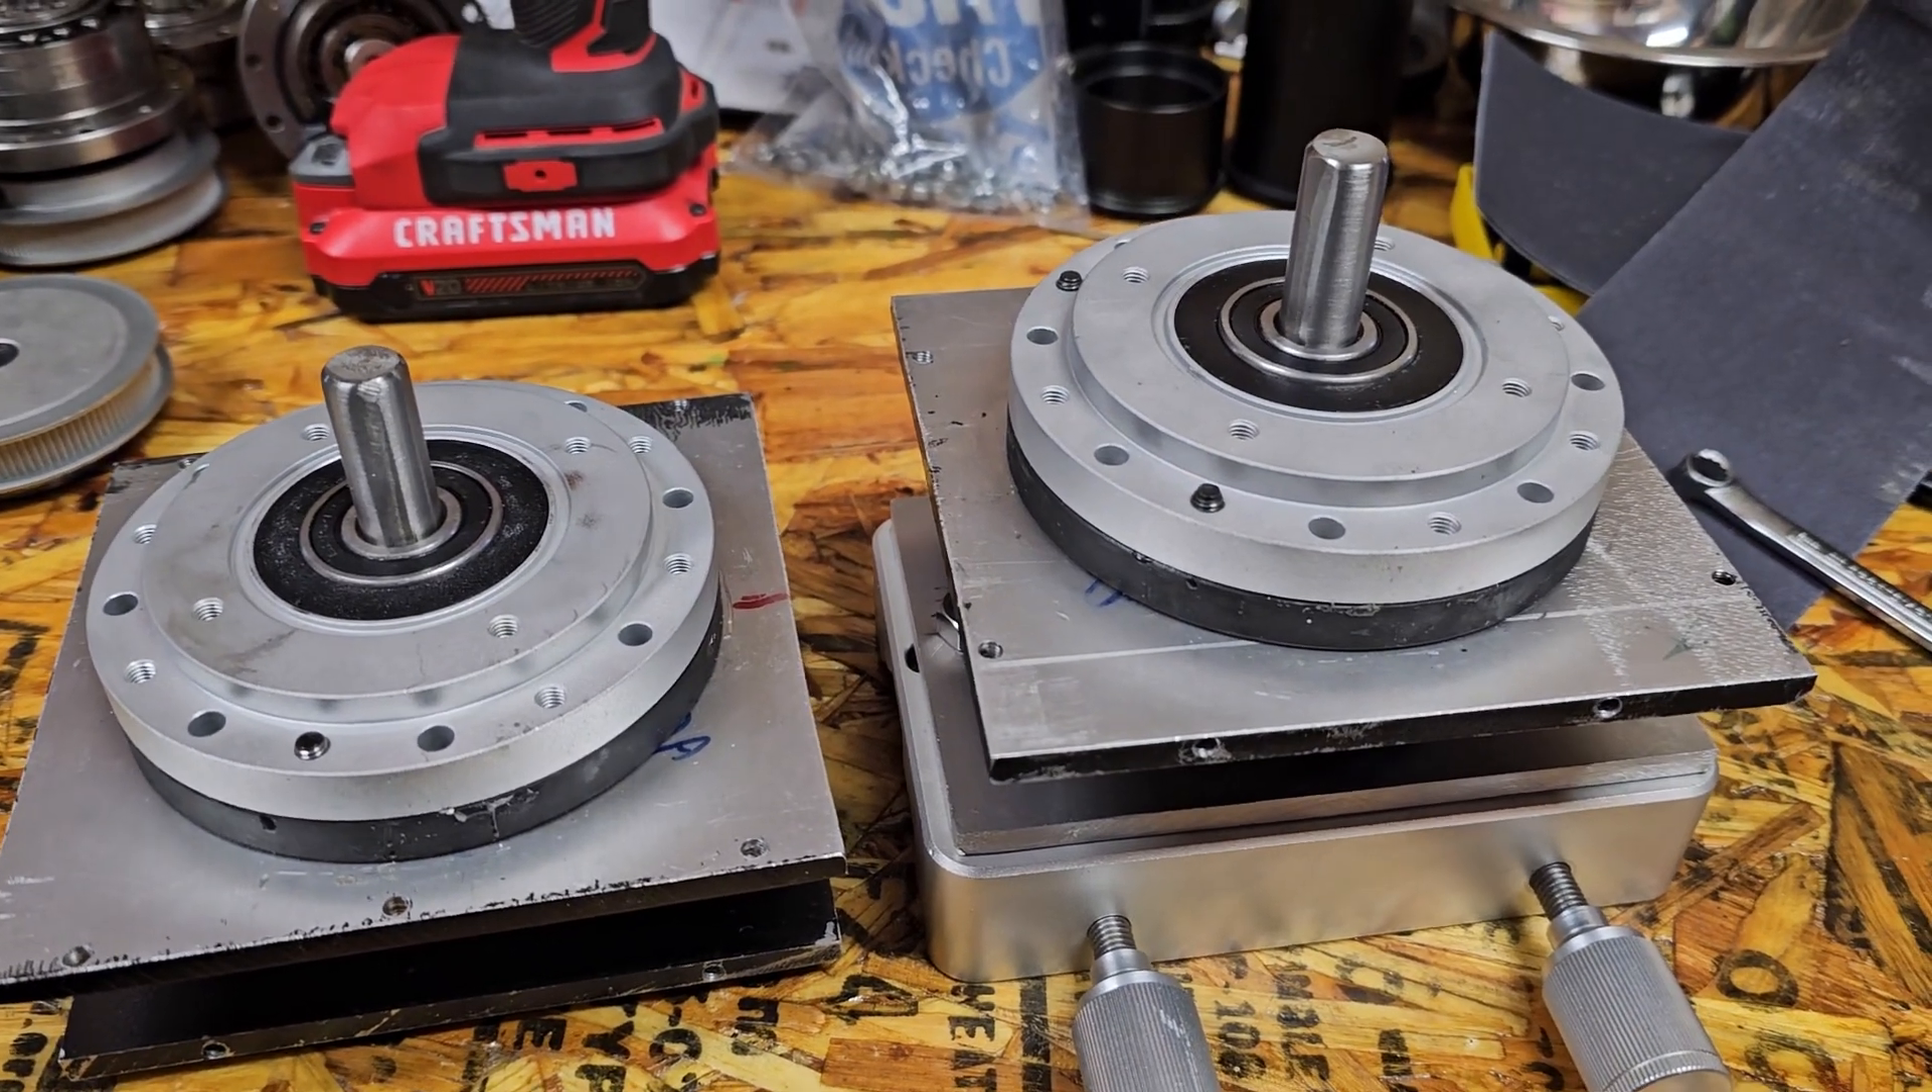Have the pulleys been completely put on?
No.